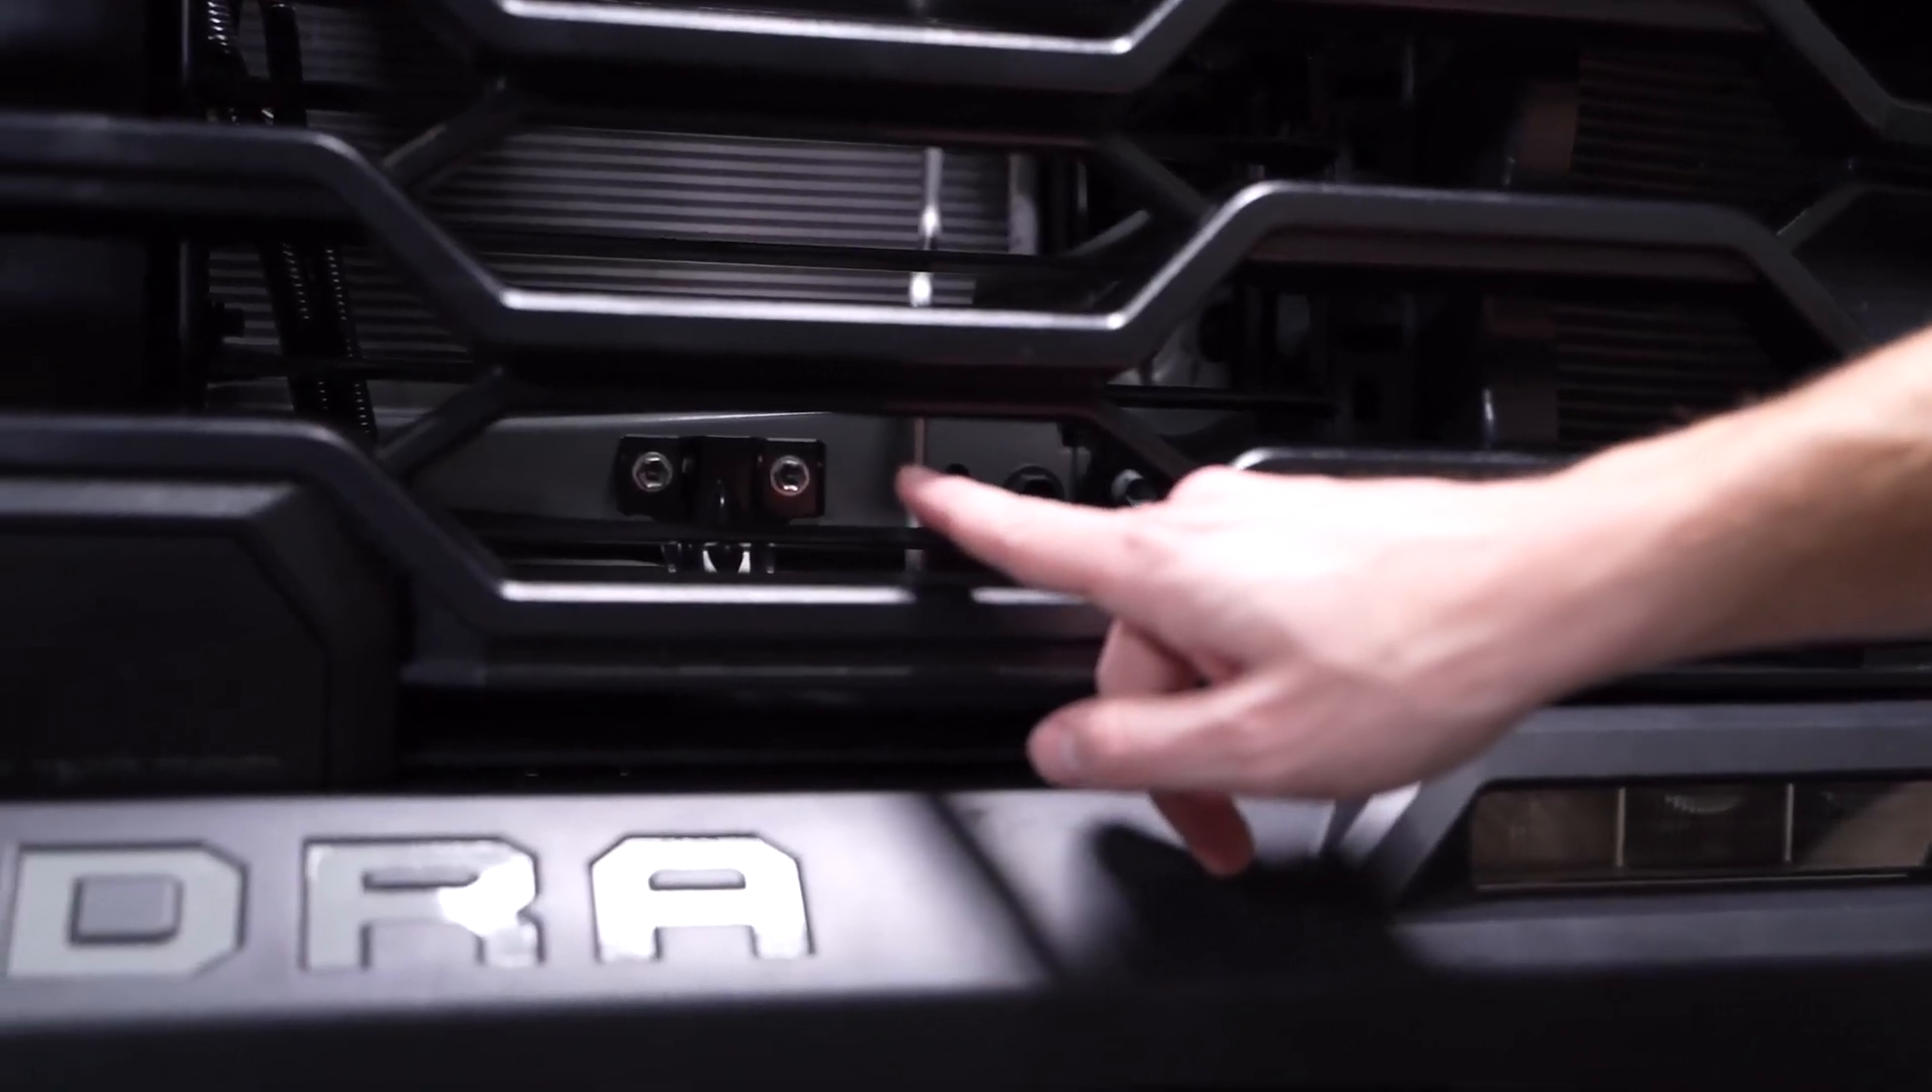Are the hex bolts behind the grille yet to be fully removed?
Yes.